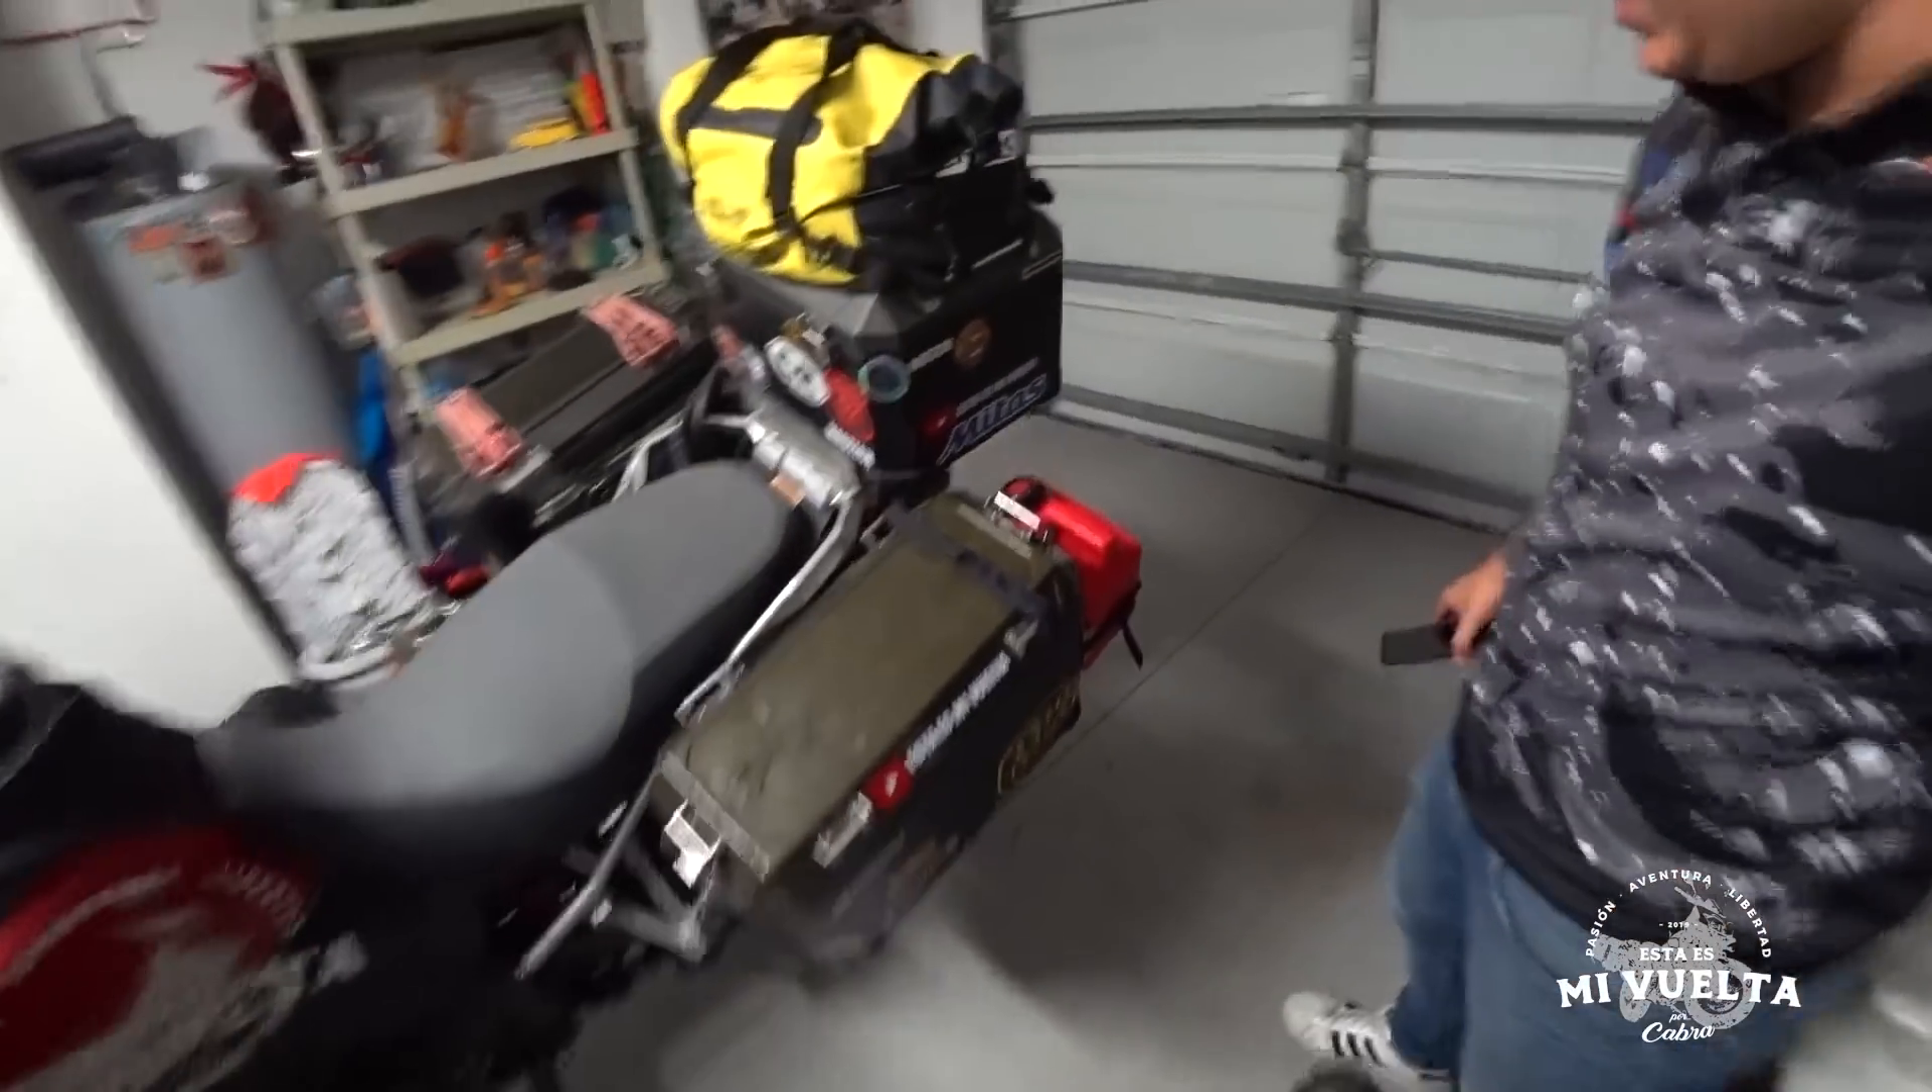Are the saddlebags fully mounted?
Yes.